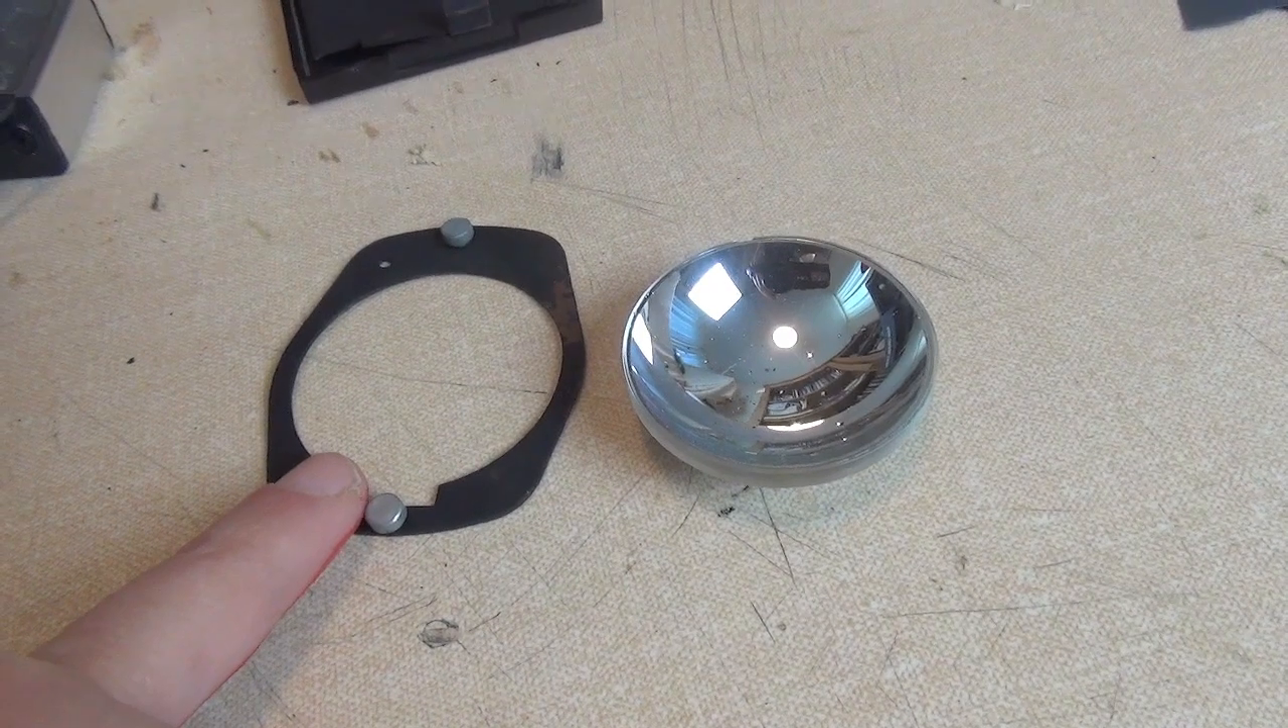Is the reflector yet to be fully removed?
No.